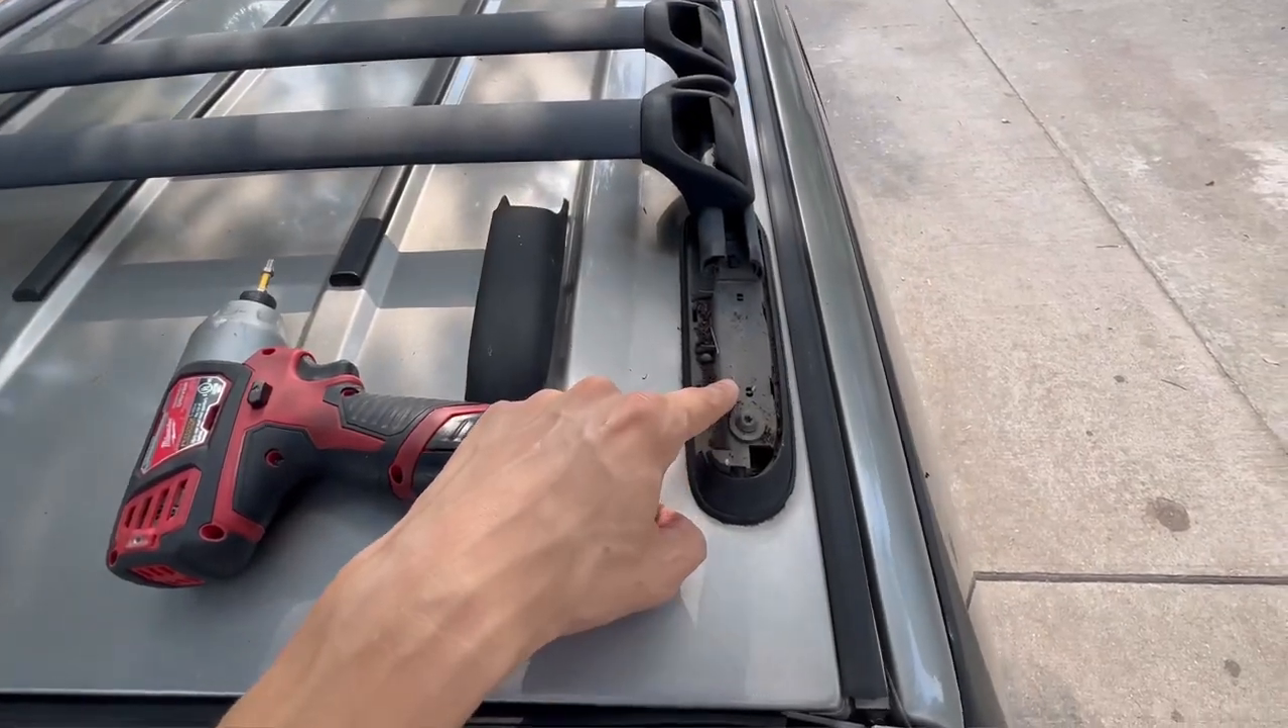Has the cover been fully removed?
Yes.